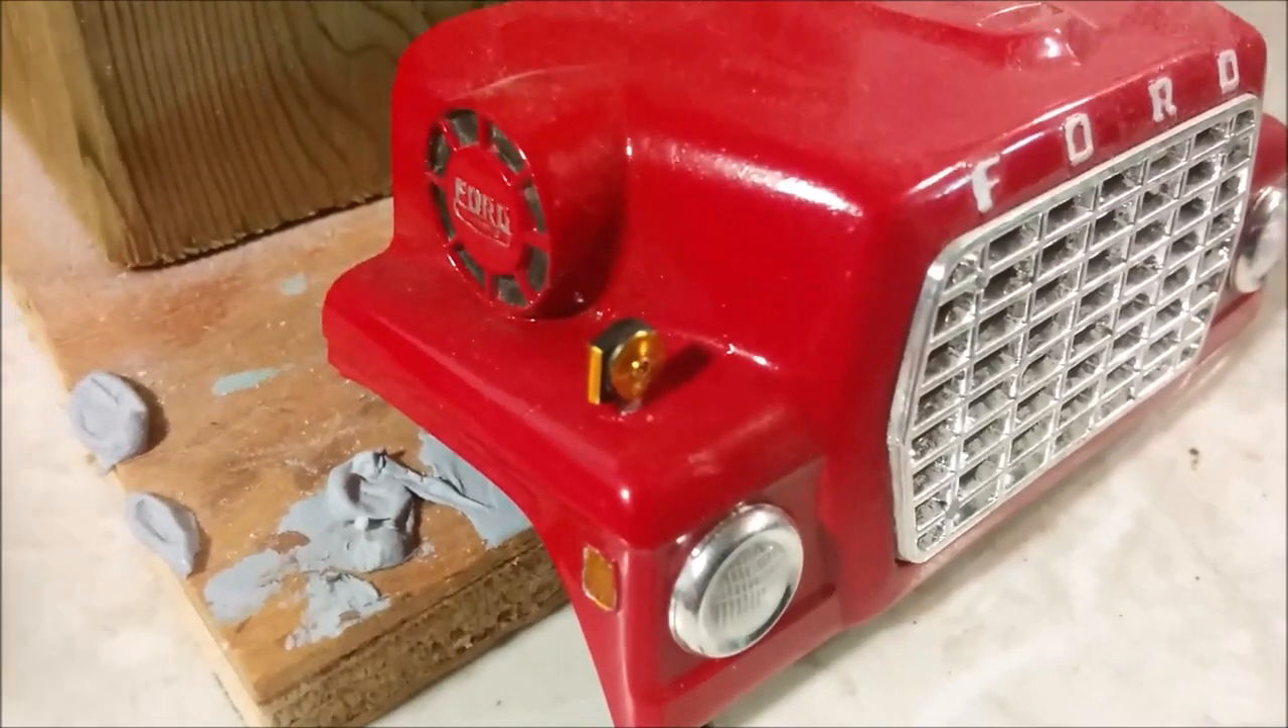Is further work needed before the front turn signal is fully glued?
No.